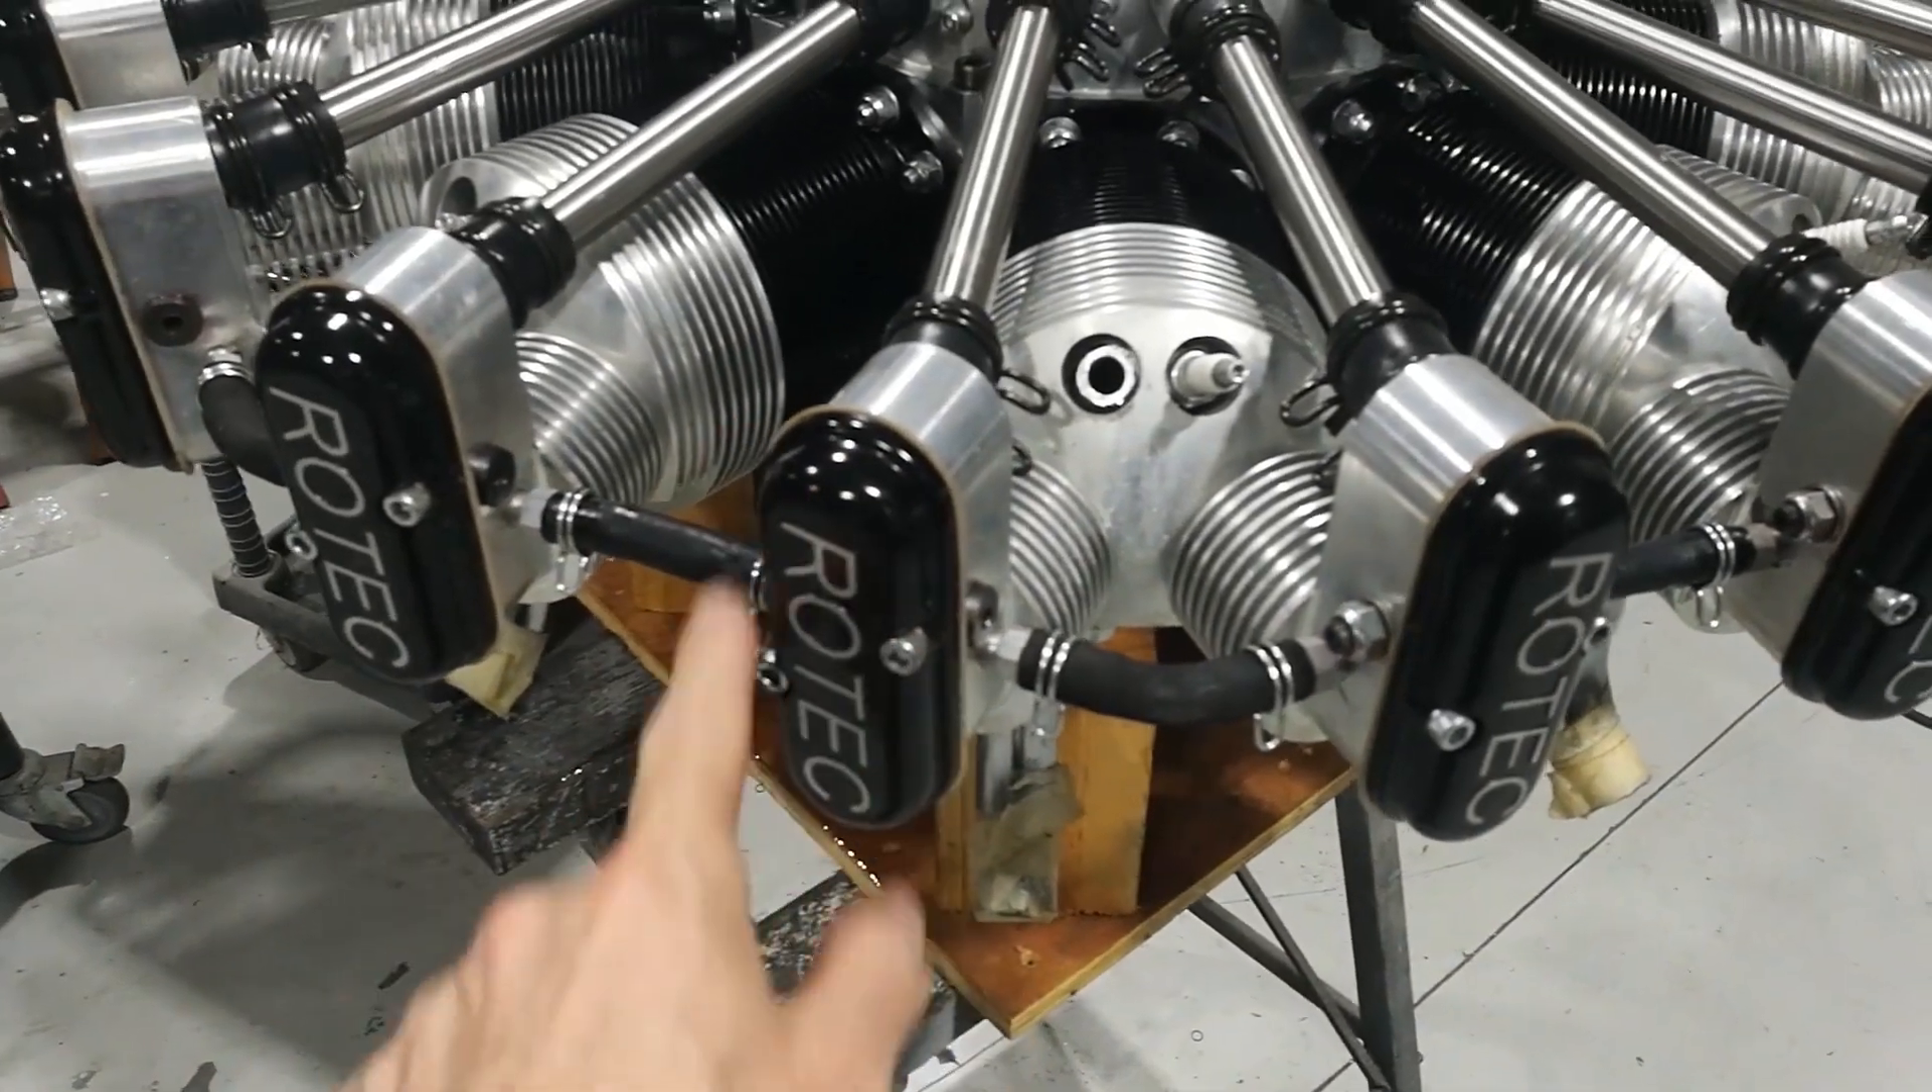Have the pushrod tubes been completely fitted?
Yes.